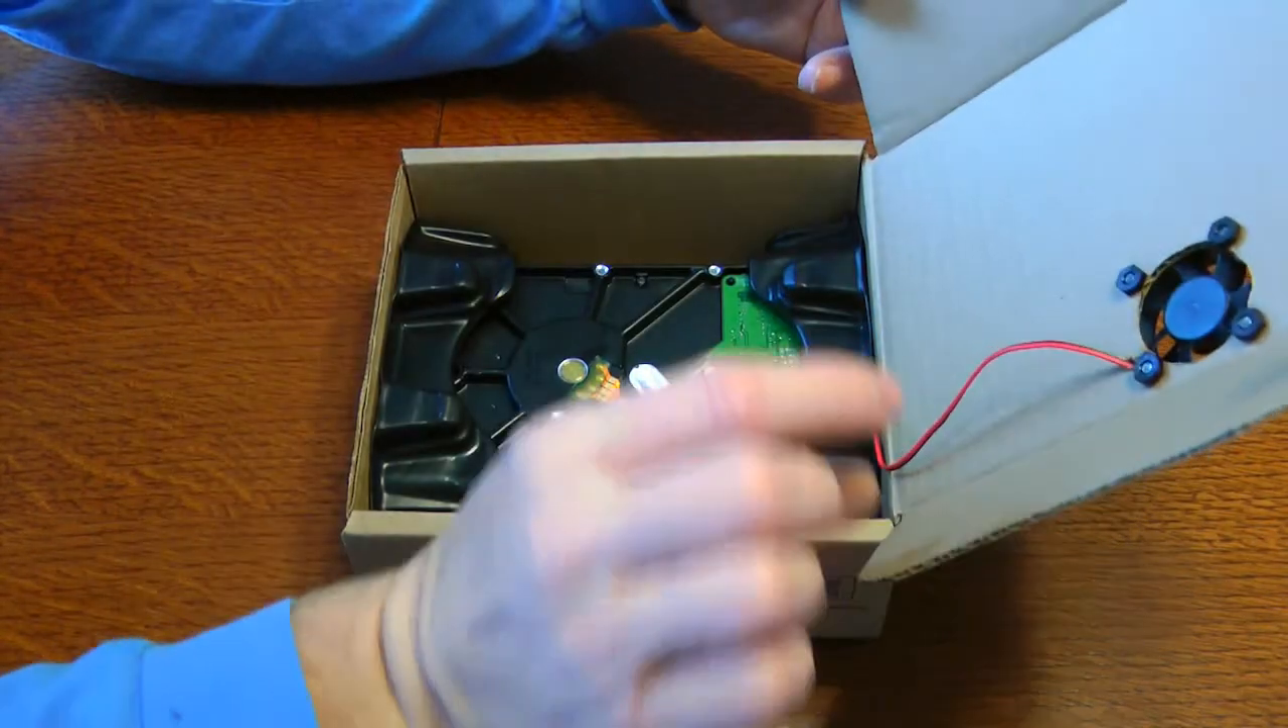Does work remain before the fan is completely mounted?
No.